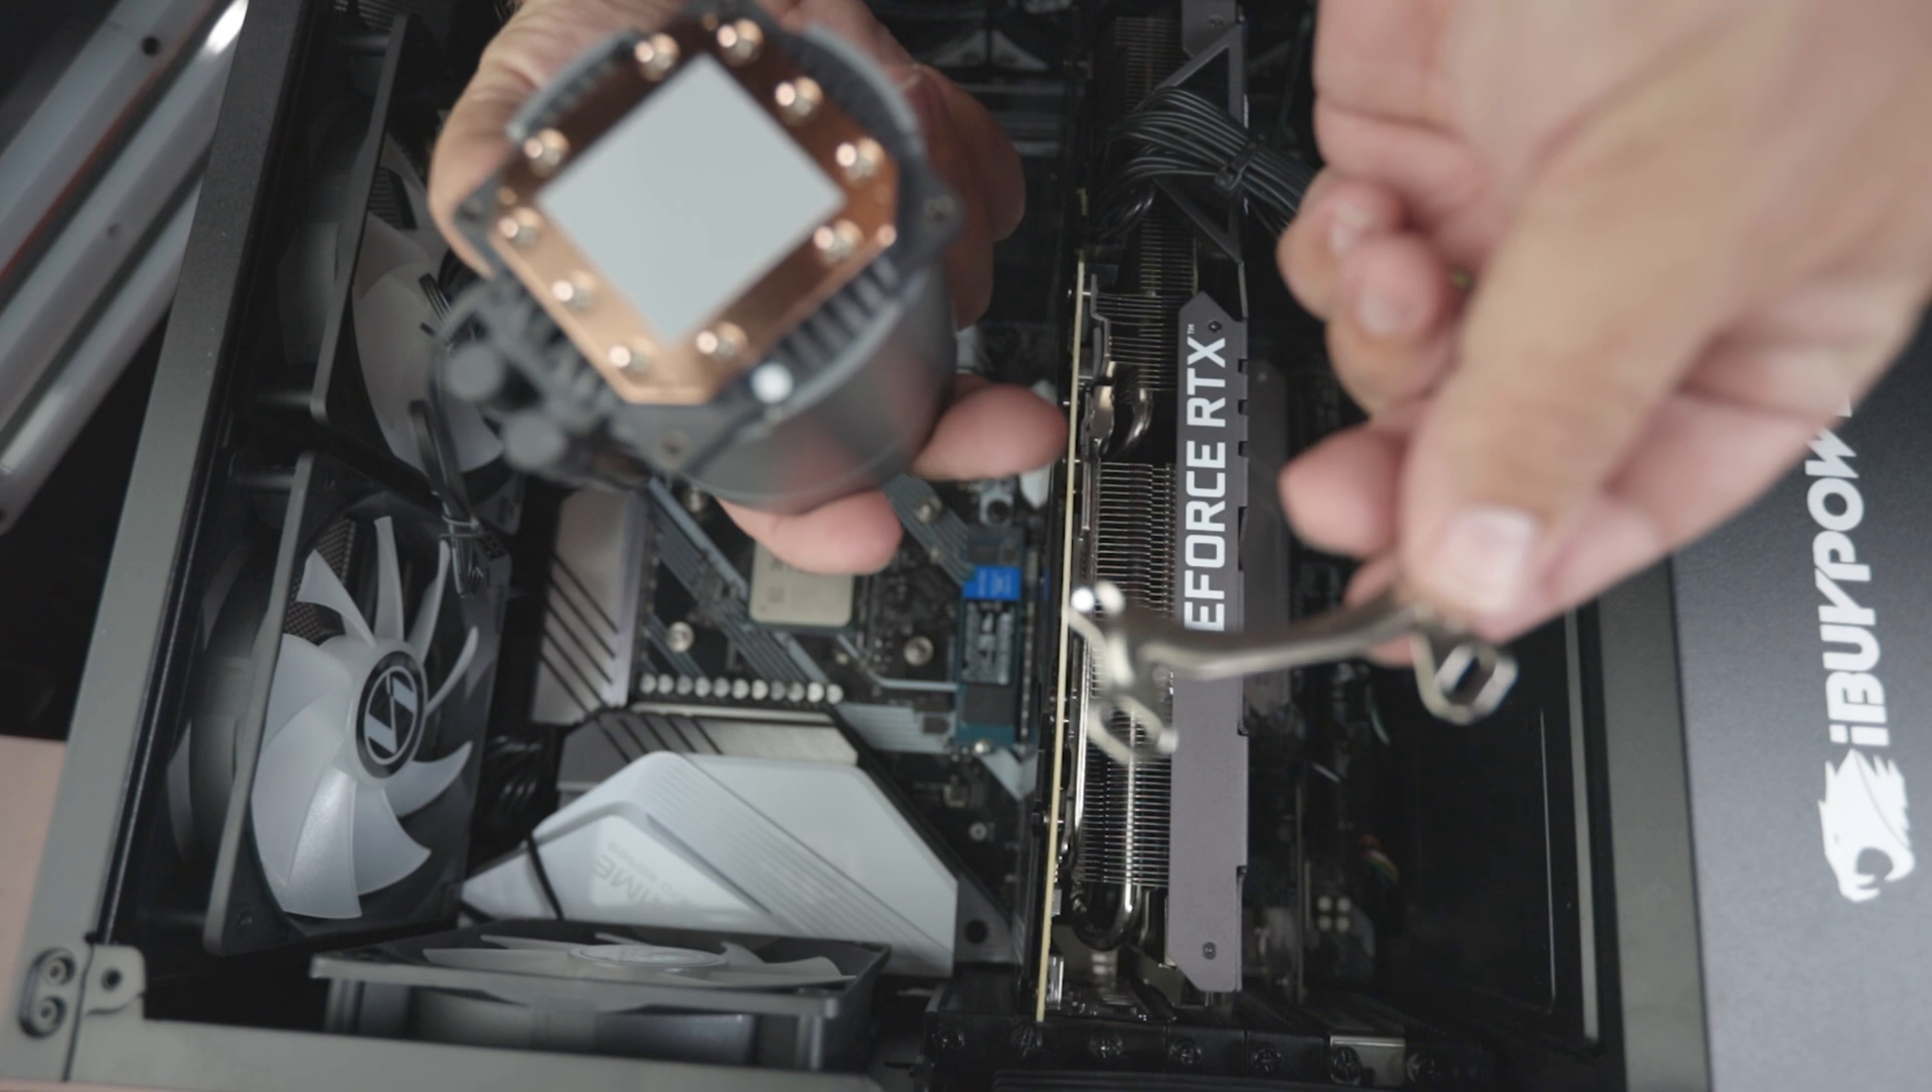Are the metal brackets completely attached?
No.